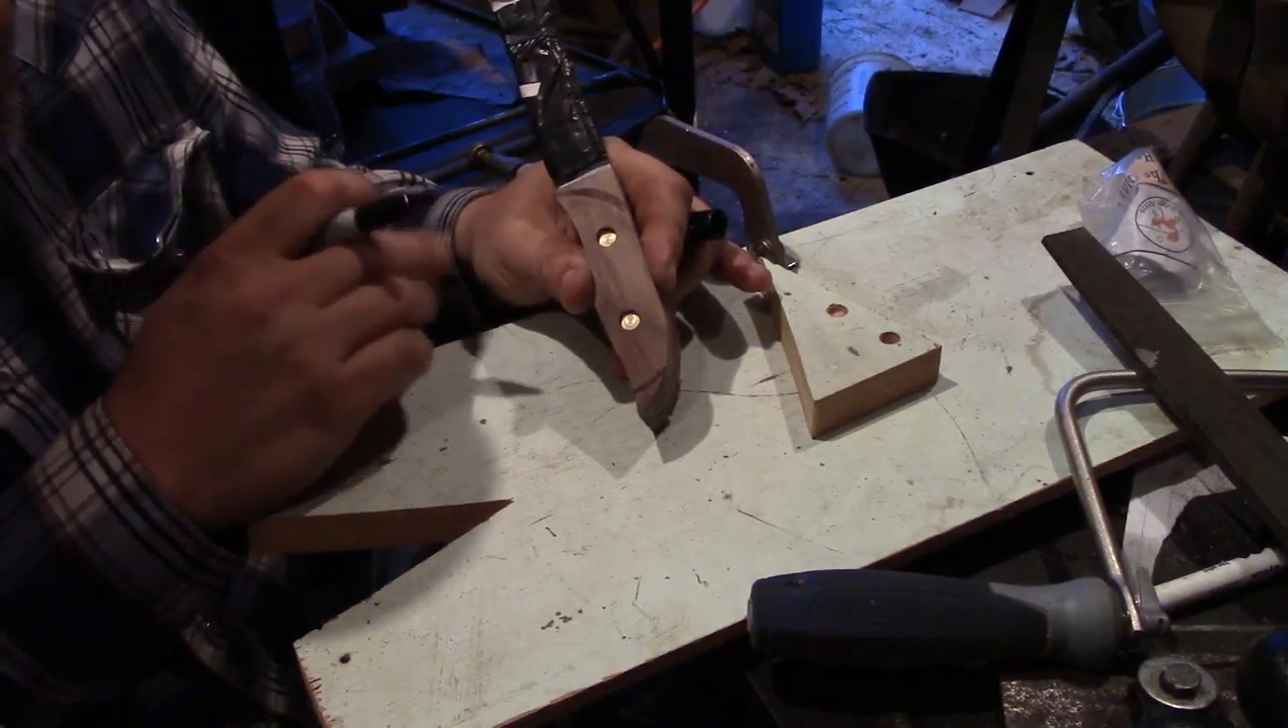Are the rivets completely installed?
Yes.